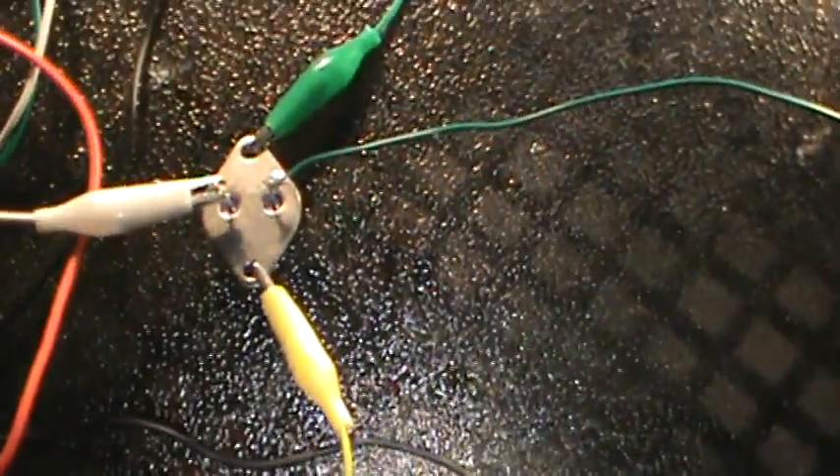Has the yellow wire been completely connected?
Yes.